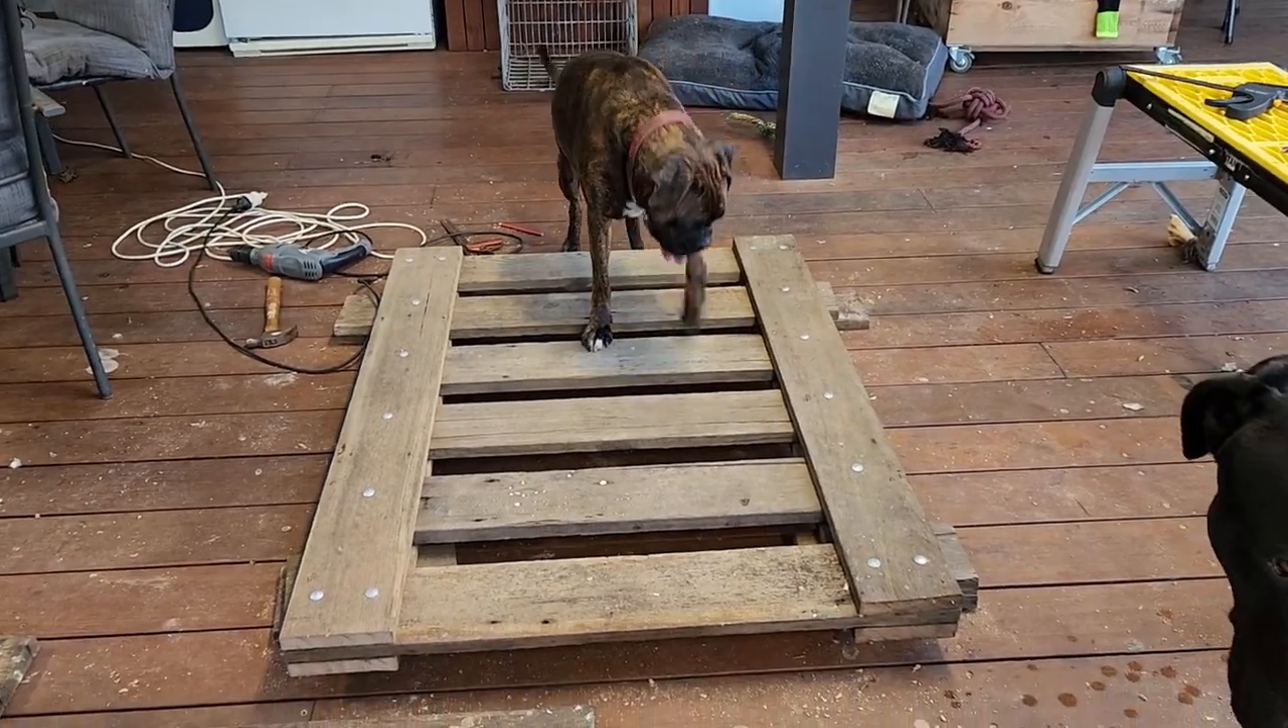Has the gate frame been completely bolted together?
Yes.